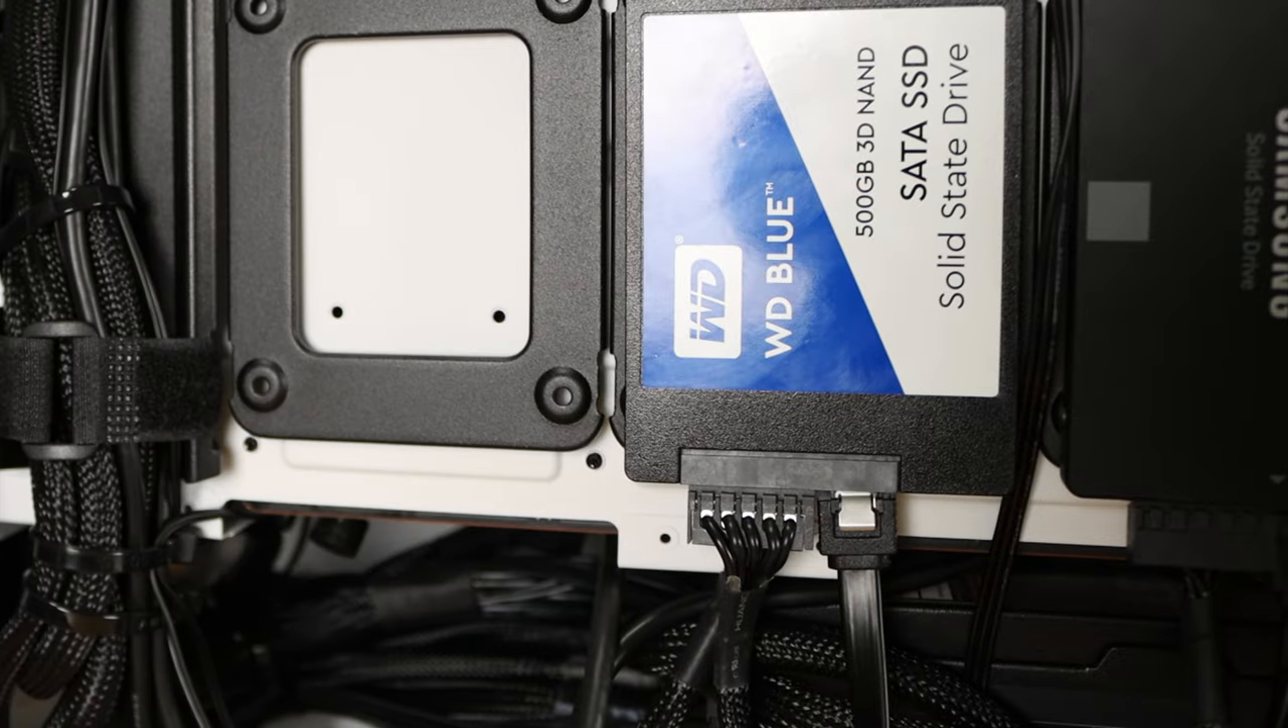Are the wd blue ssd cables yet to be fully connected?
No.